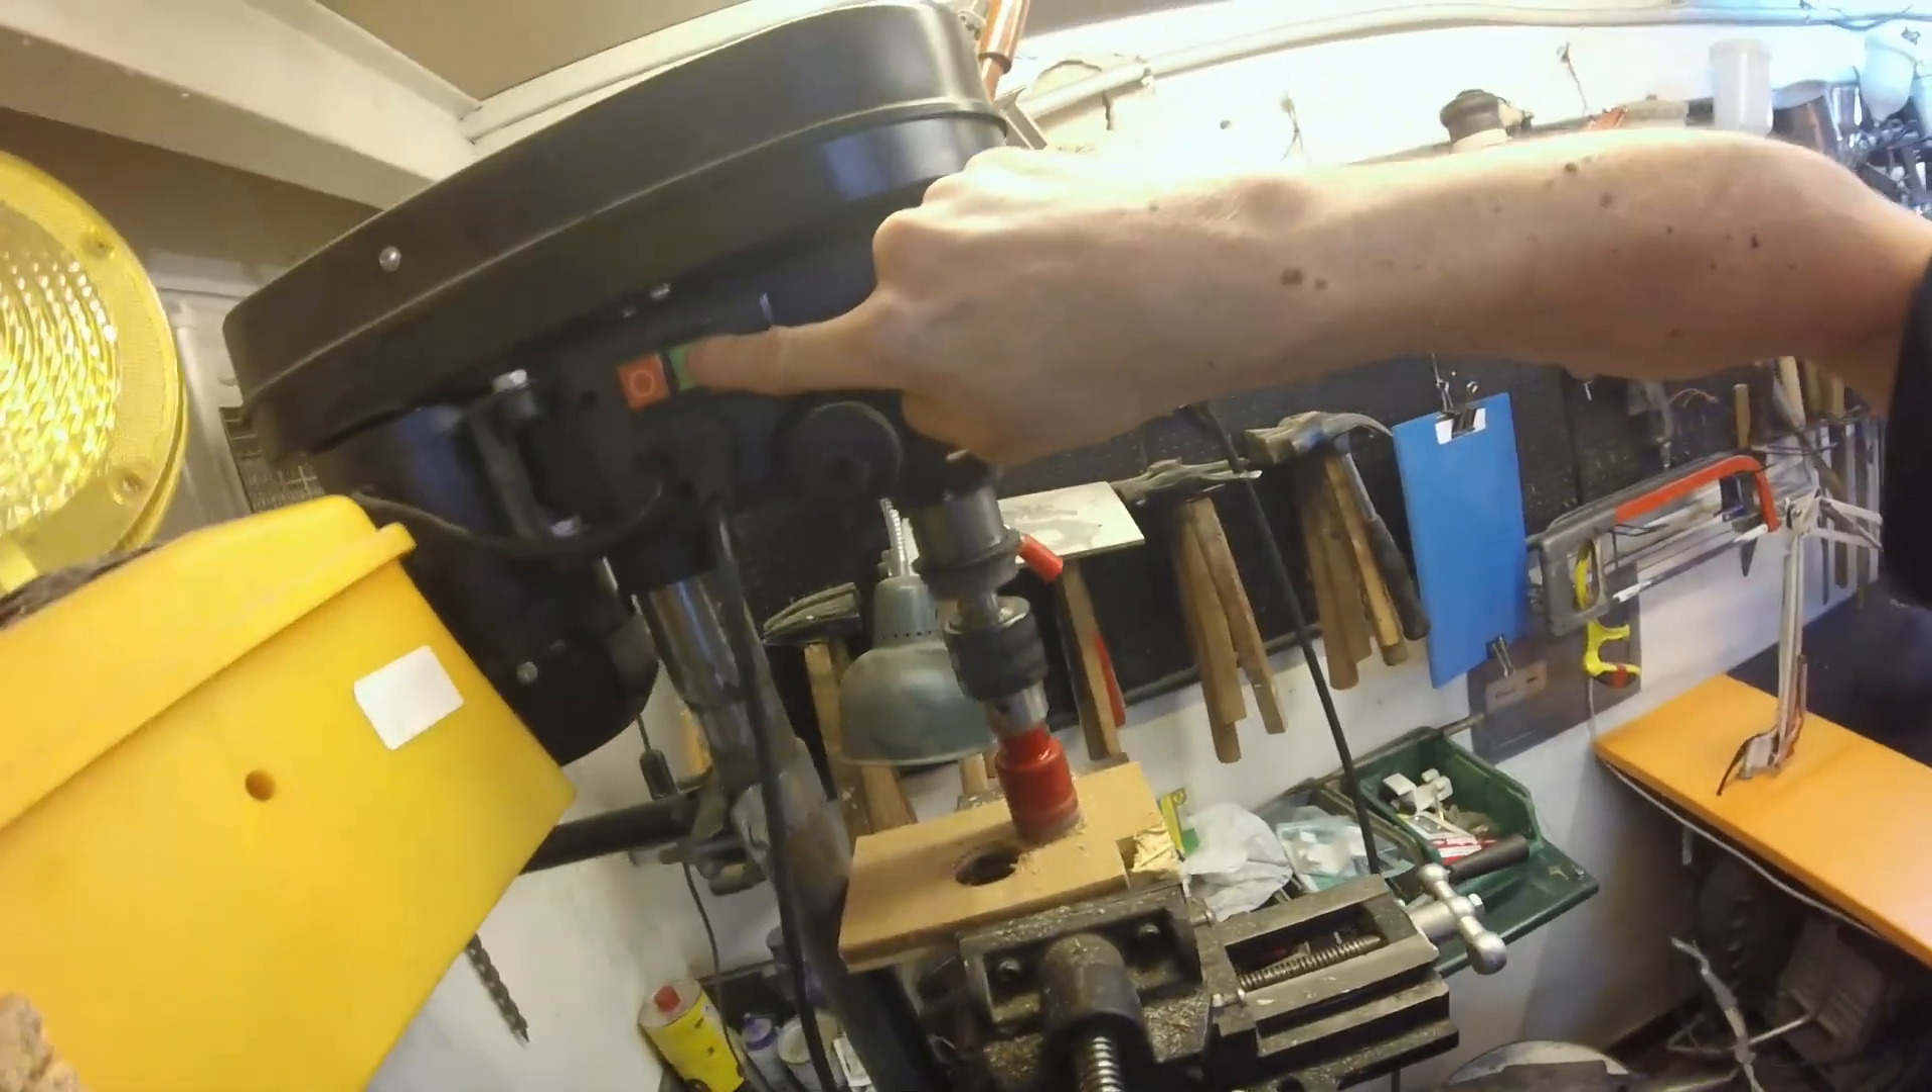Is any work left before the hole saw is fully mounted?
No.